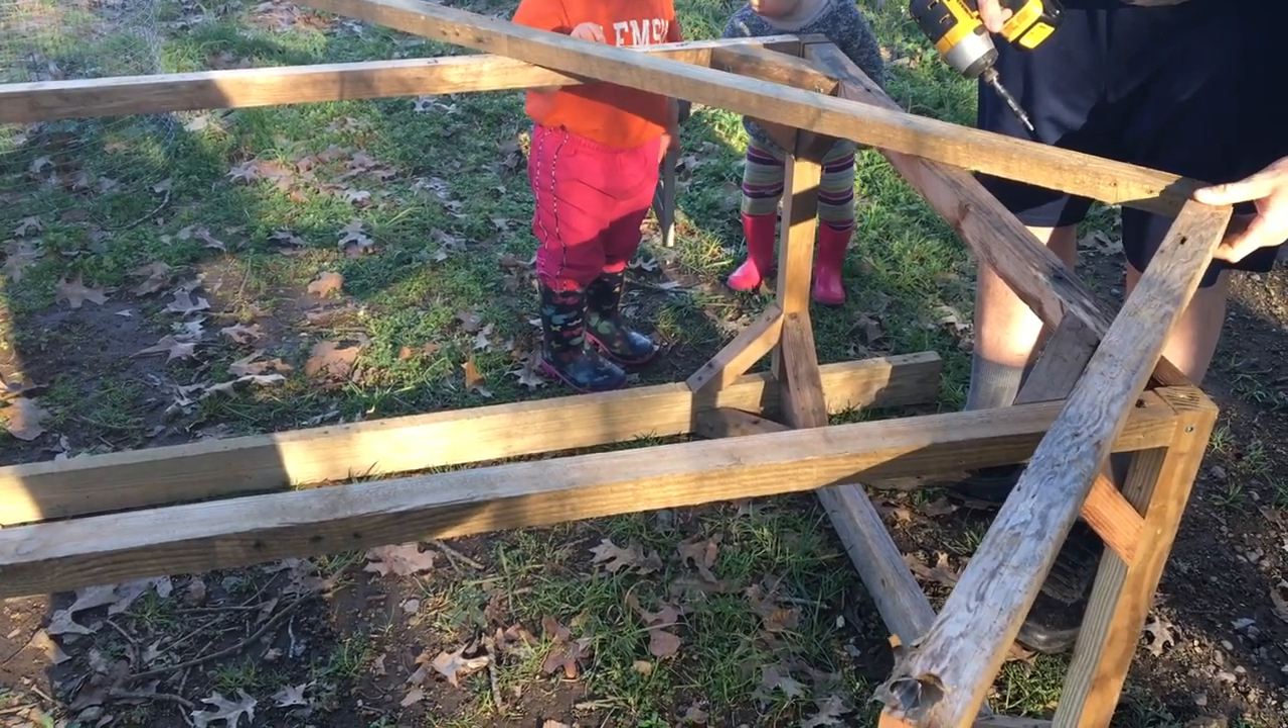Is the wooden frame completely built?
No.